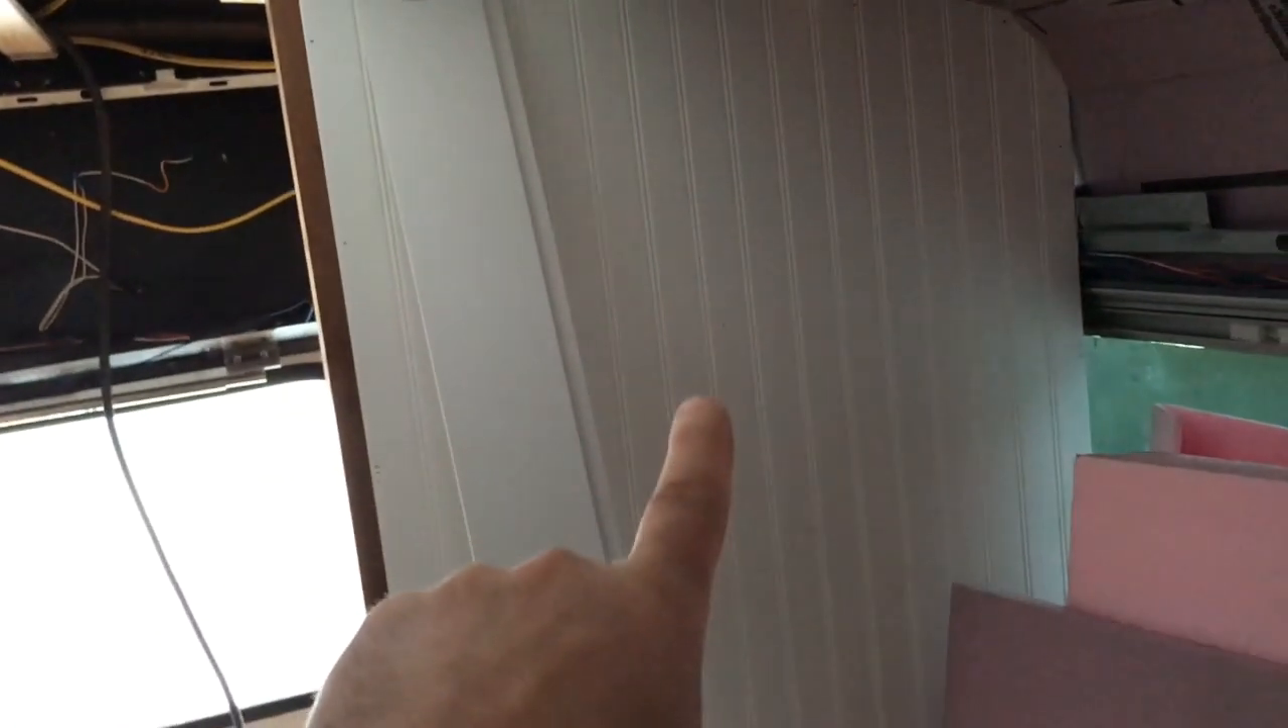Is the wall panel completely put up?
Yes.